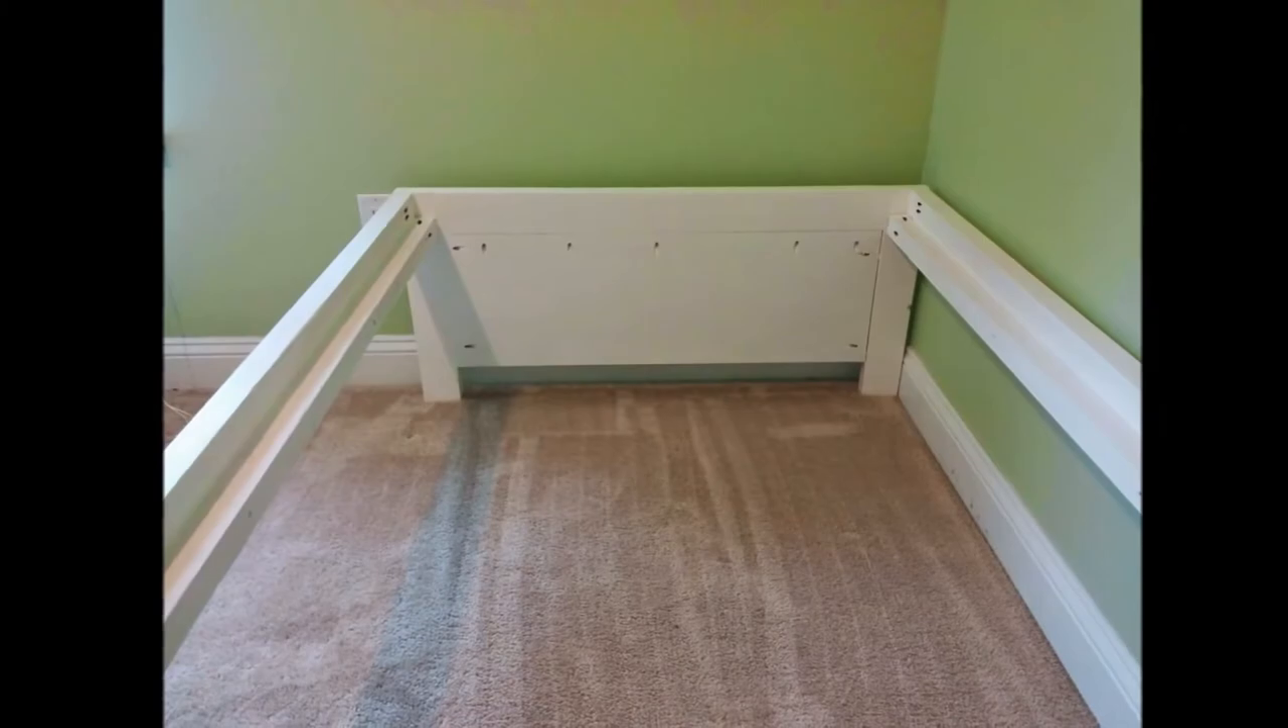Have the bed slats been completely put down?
No.